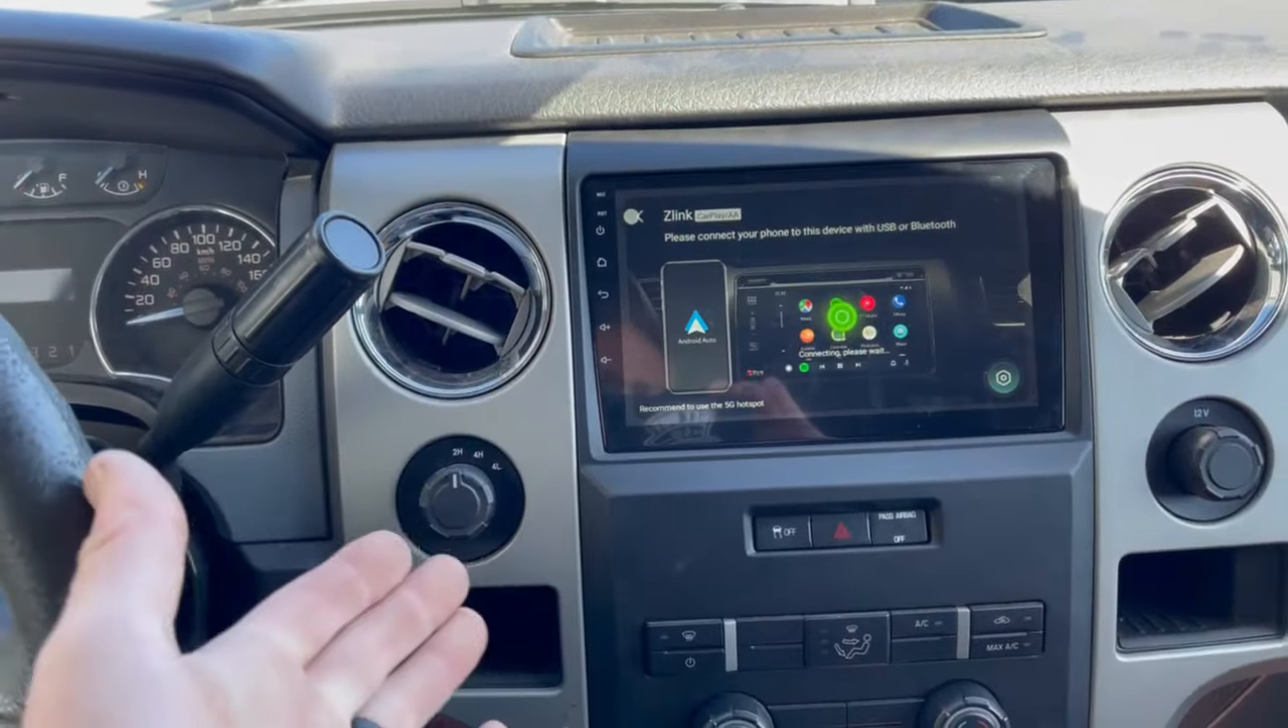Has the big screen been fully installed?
Yes.